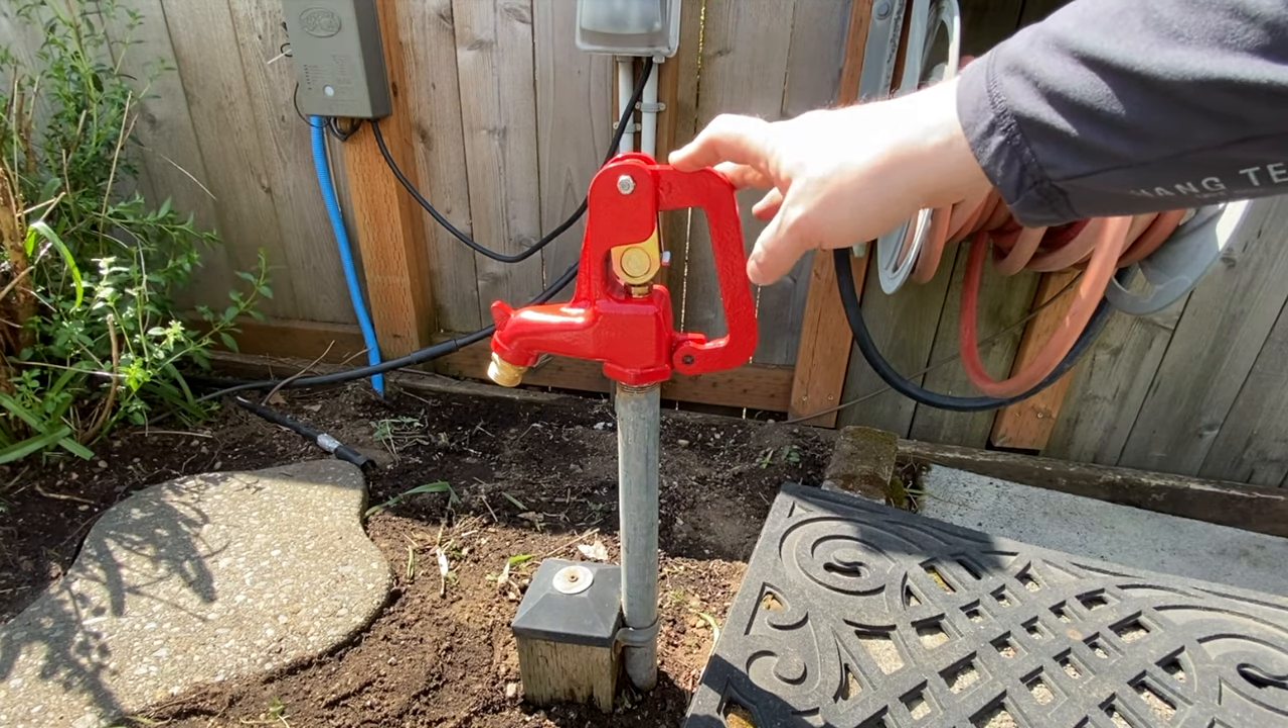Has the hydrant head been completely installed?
Yes.